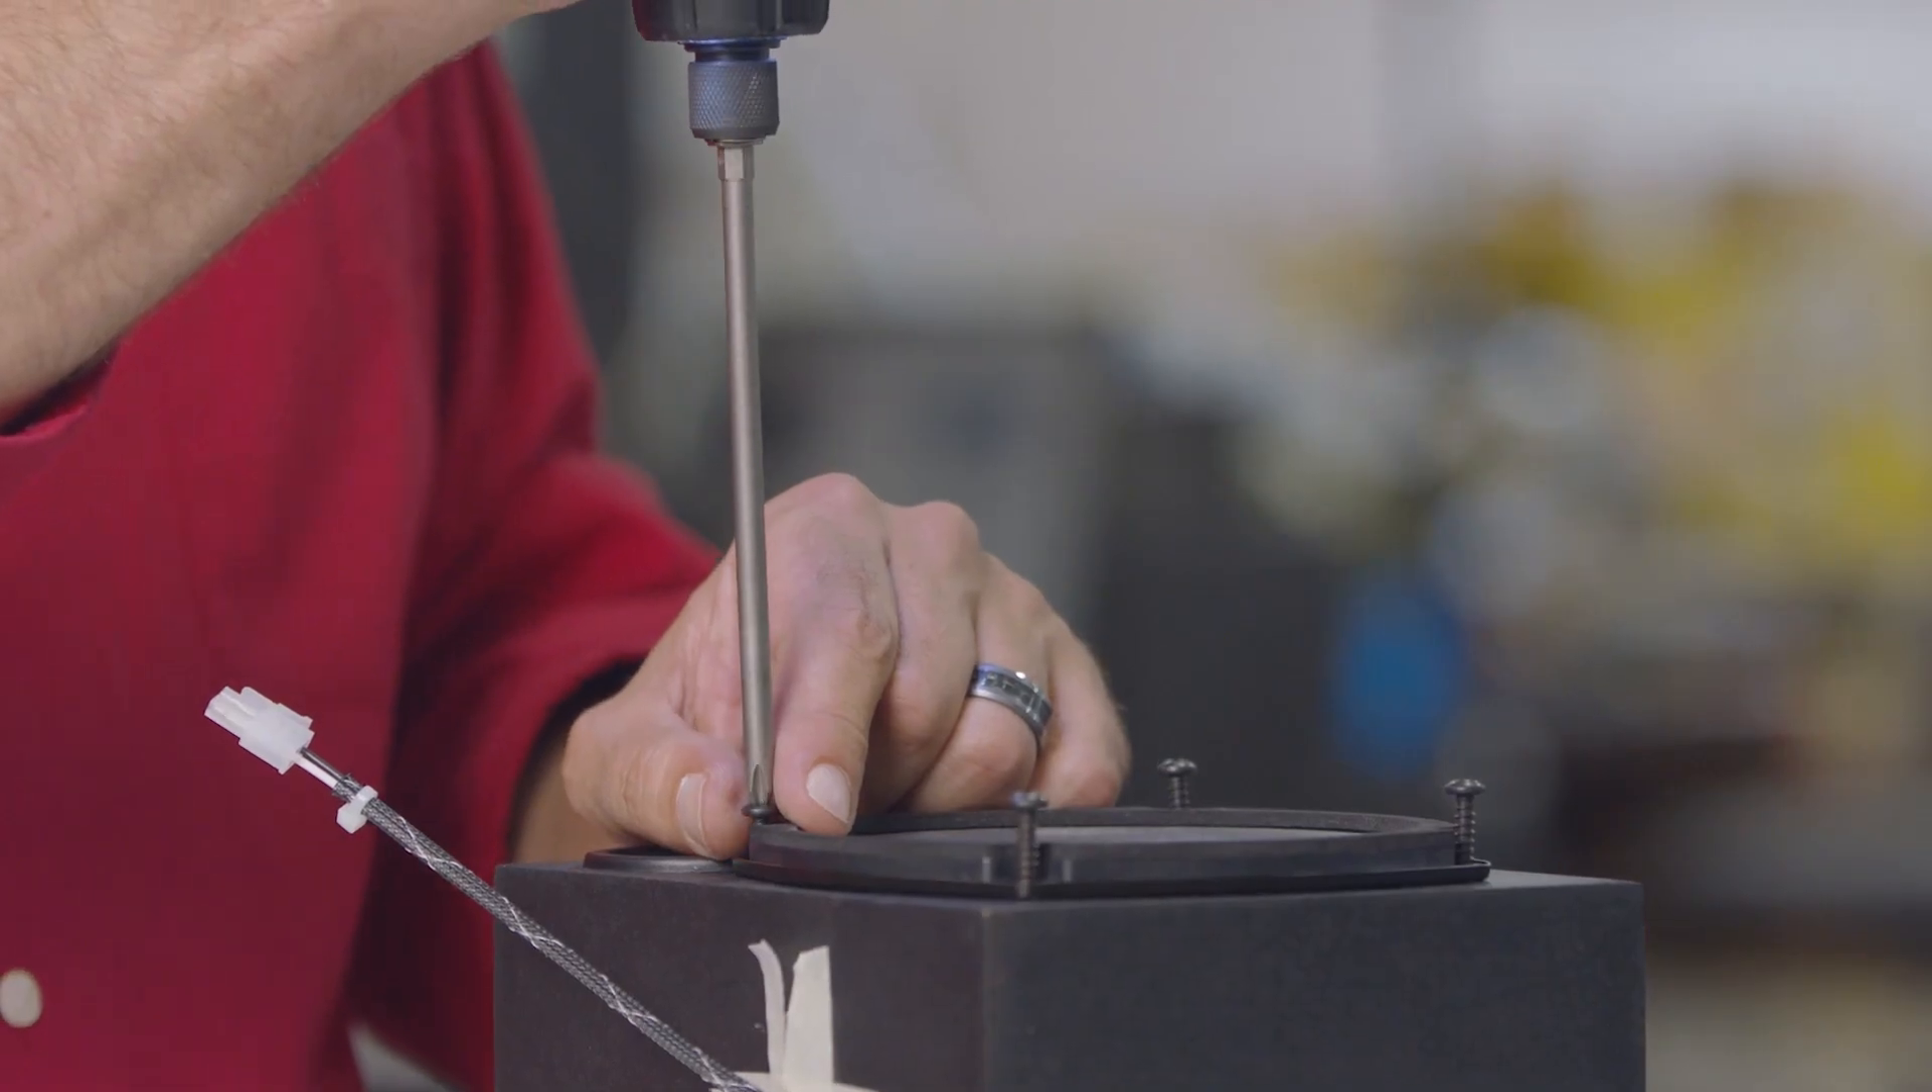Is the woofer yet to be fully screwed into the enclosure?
Yes.